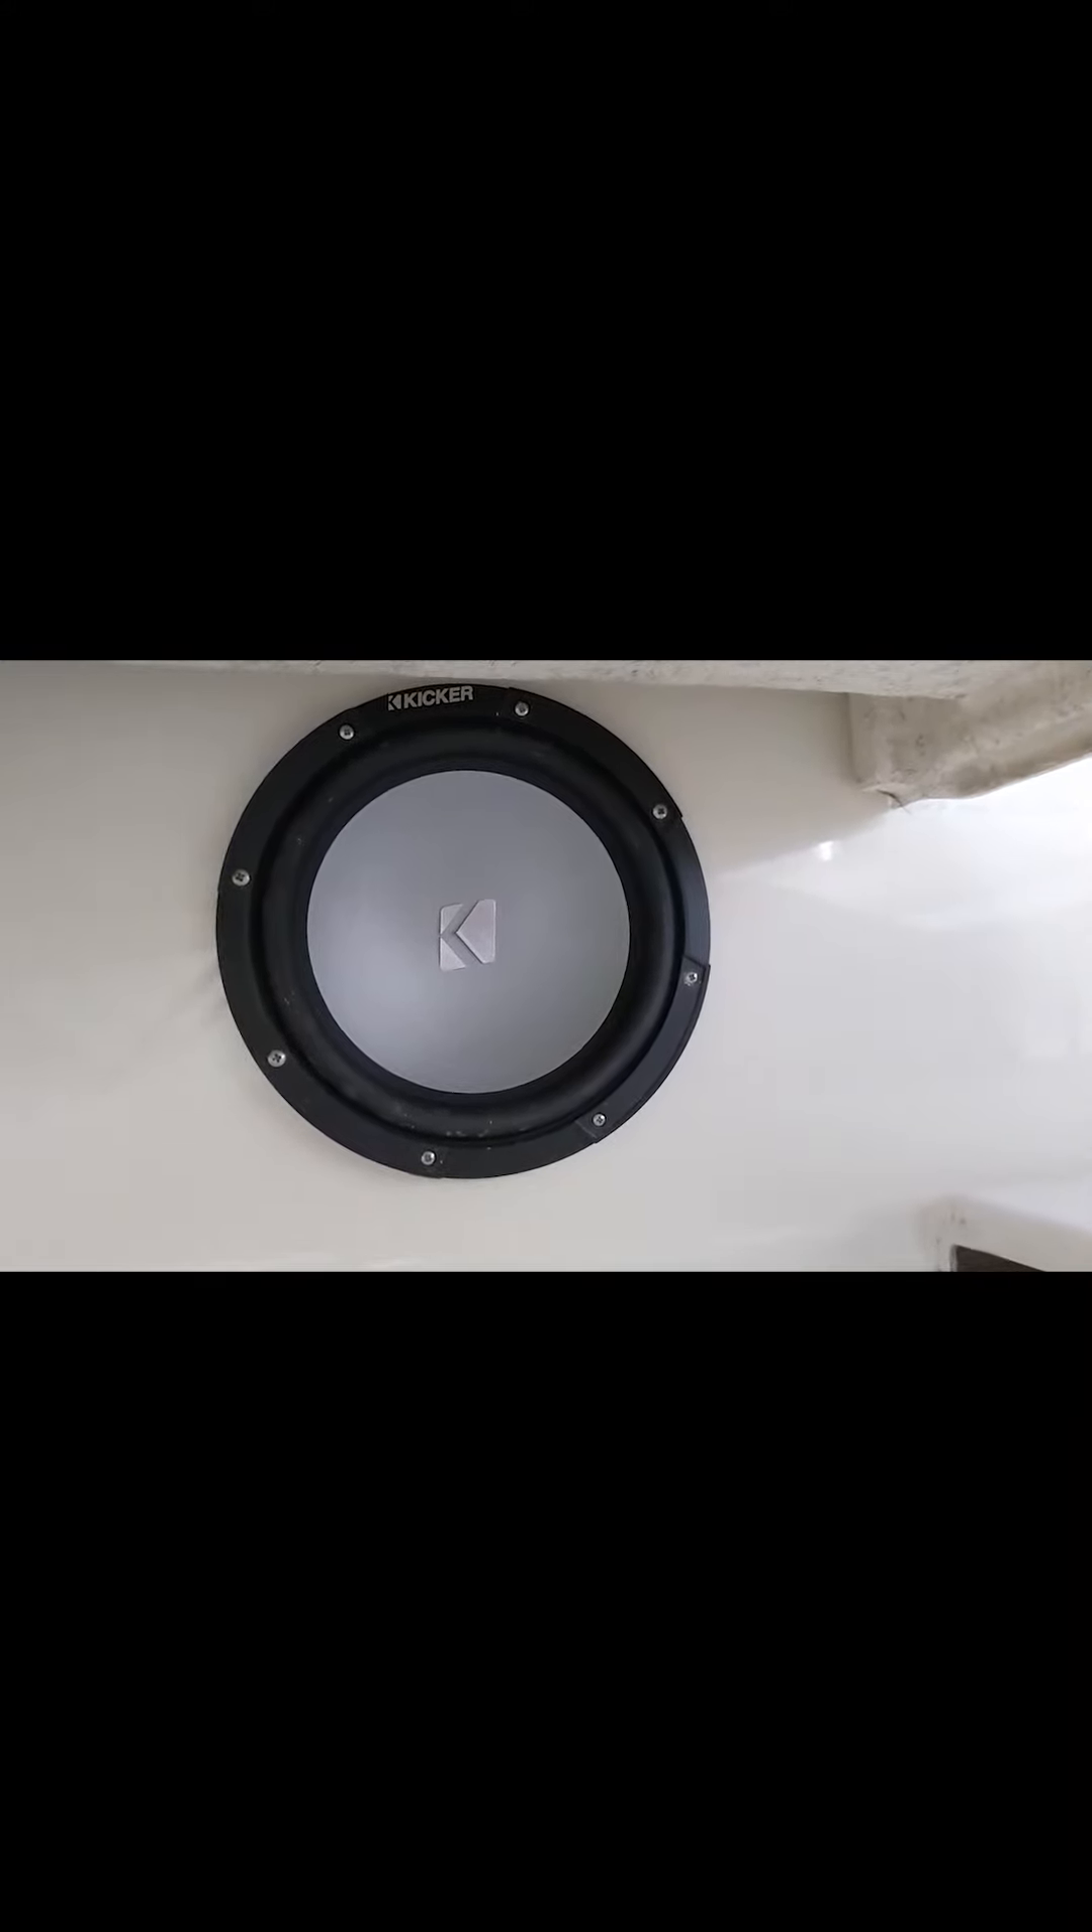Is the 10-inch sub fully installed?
Yes.